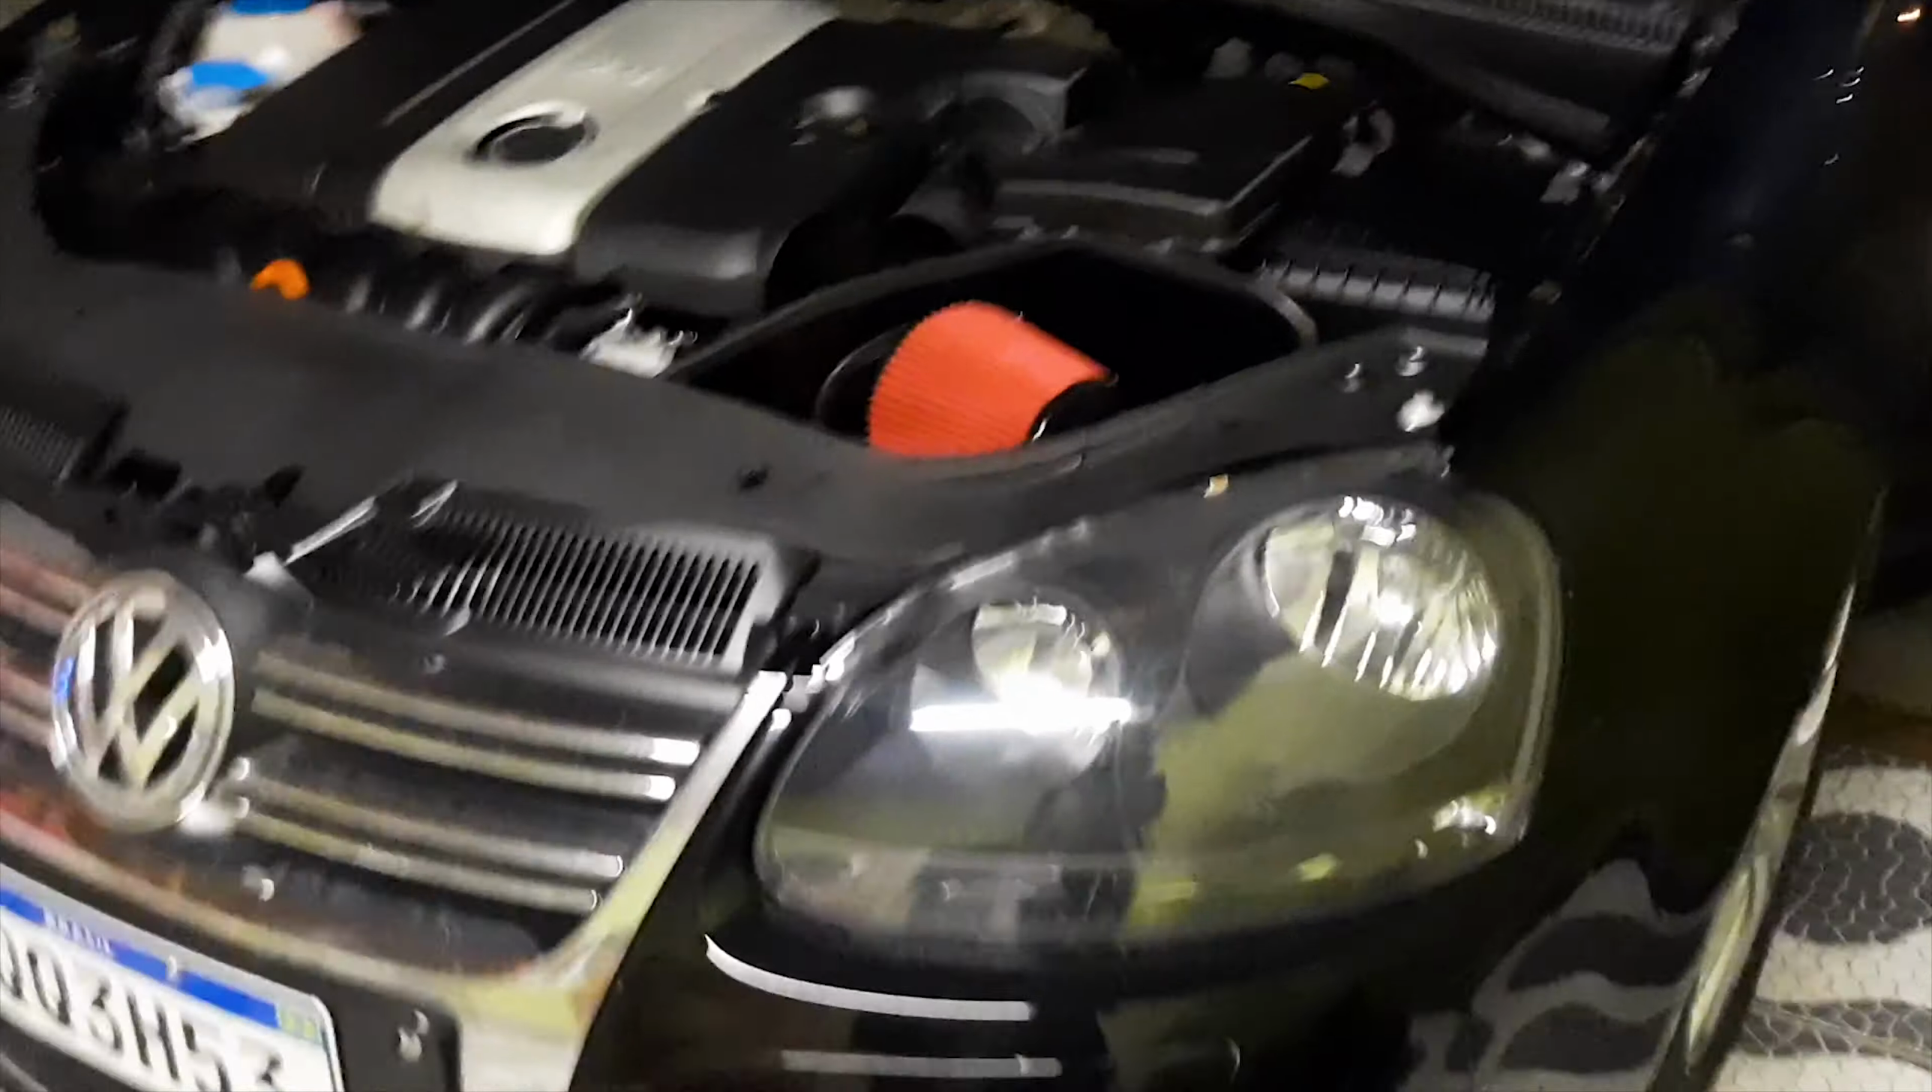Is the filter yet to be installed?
No.